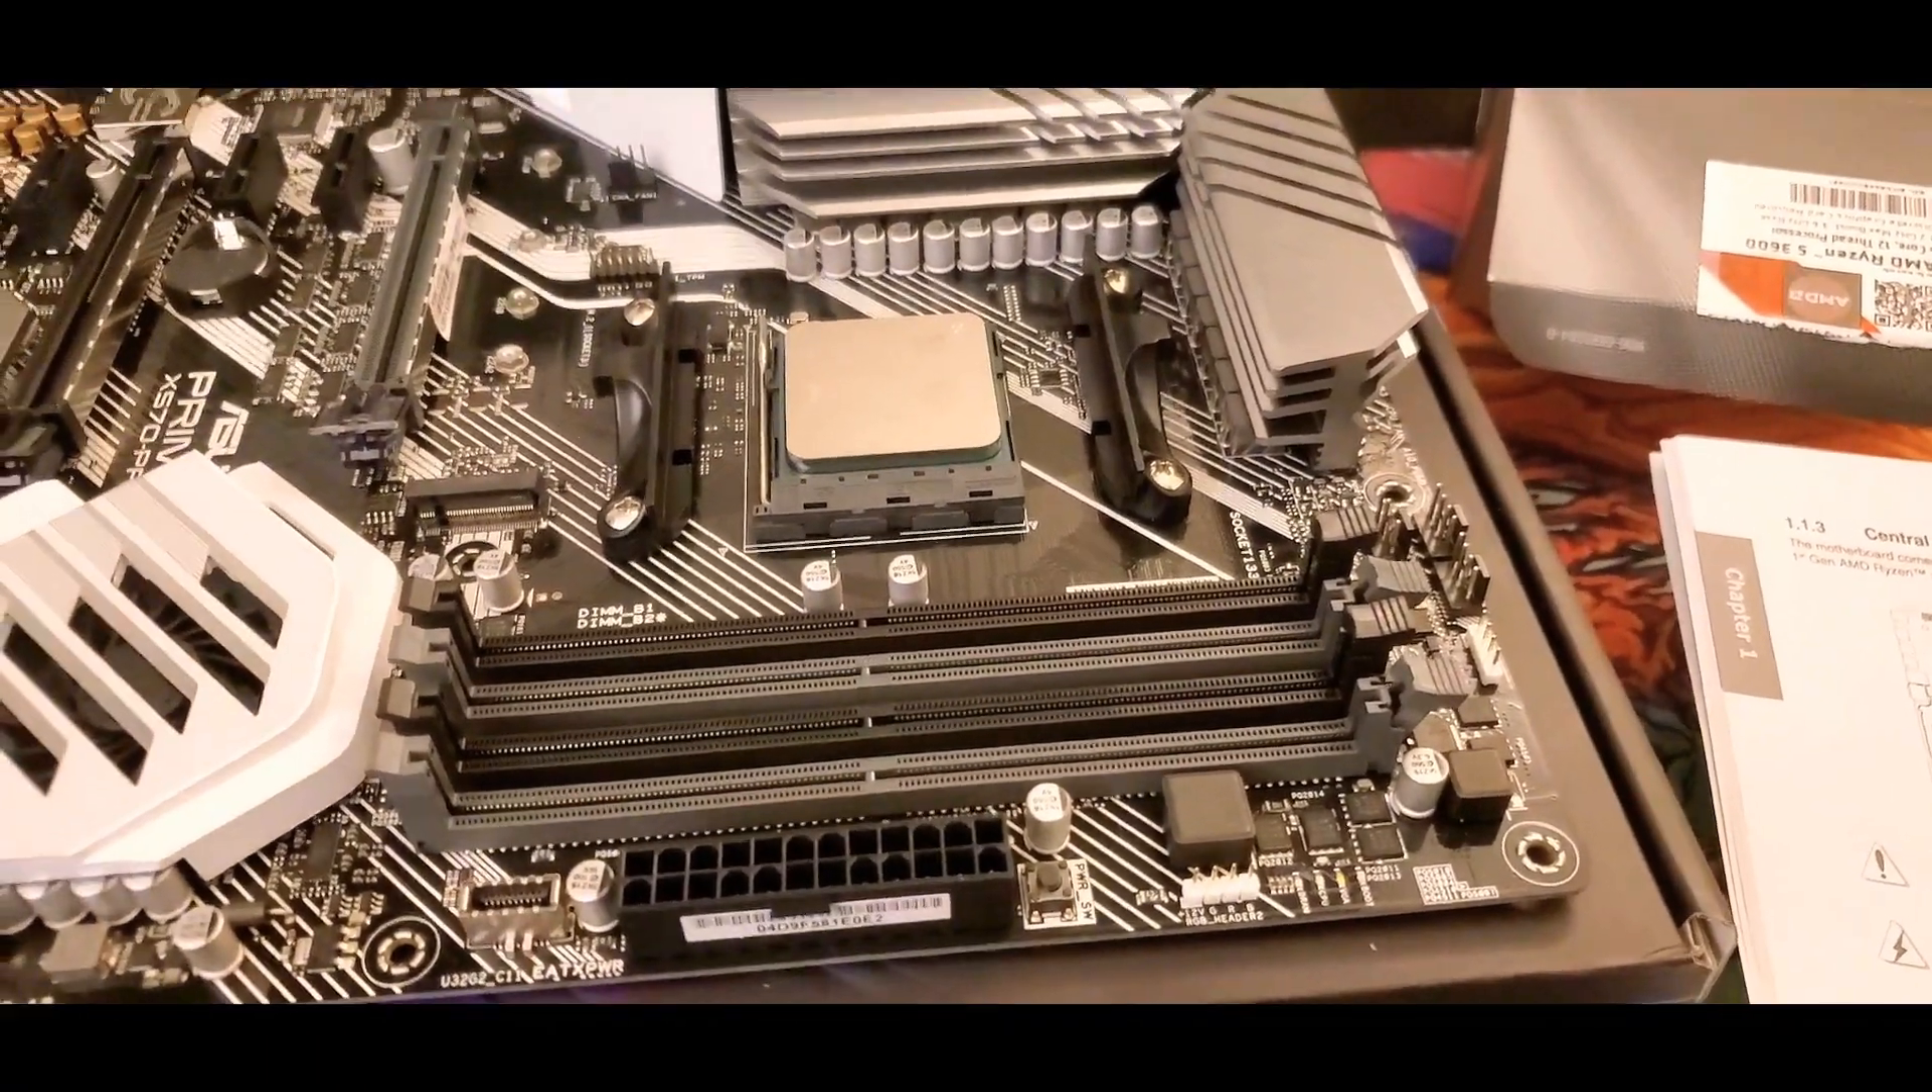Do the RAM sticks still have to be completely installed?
Yes.